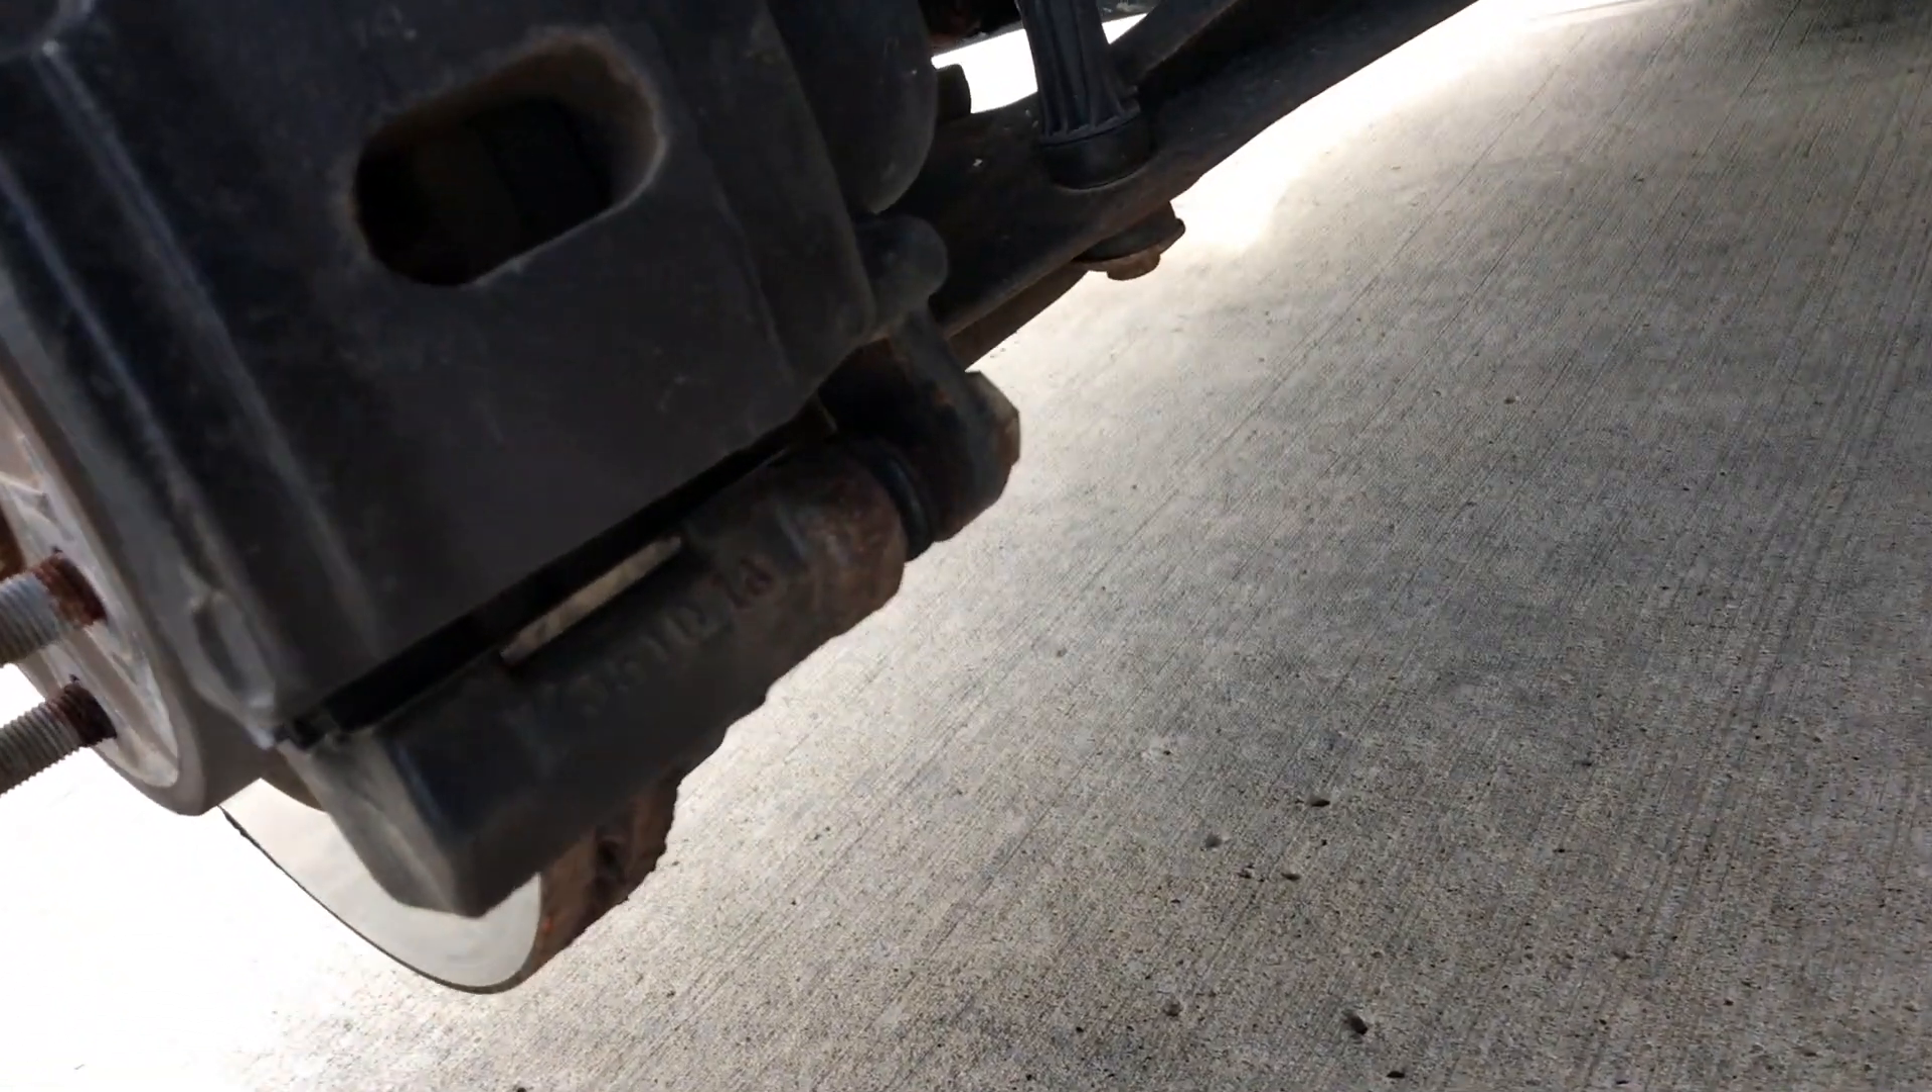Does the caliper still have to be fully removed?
Yes.